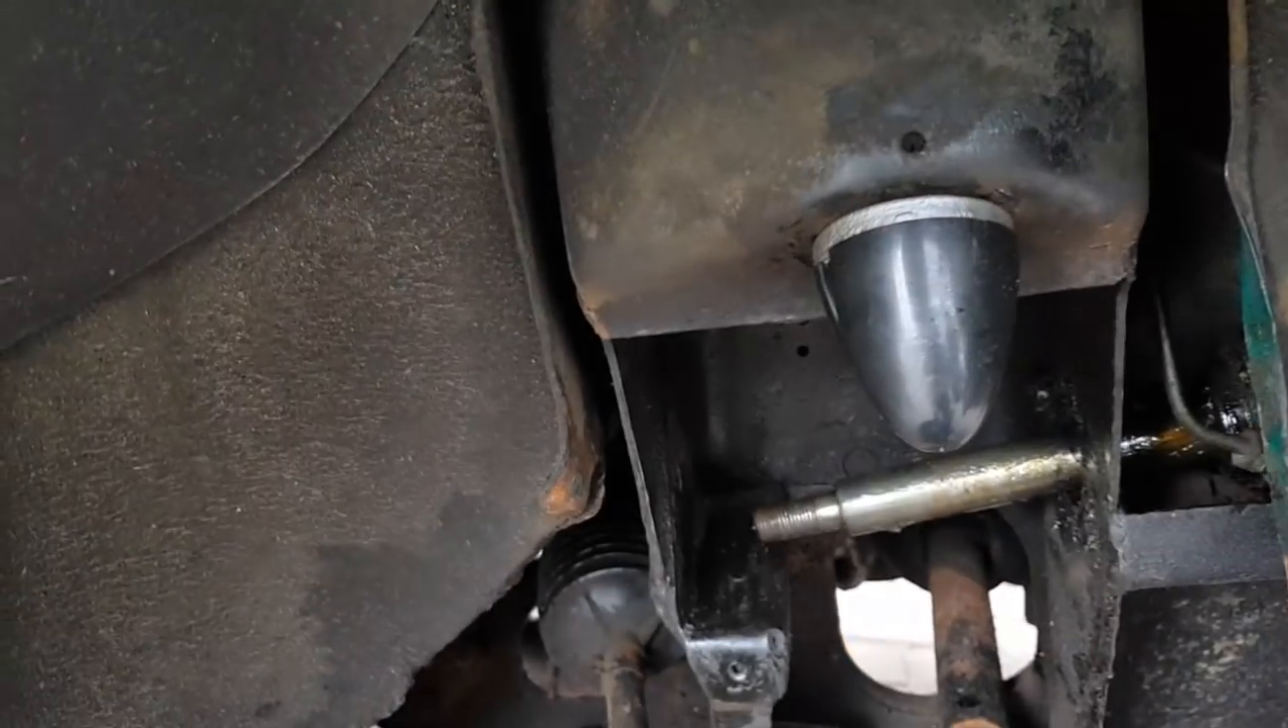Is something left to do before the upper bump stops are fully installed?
No.